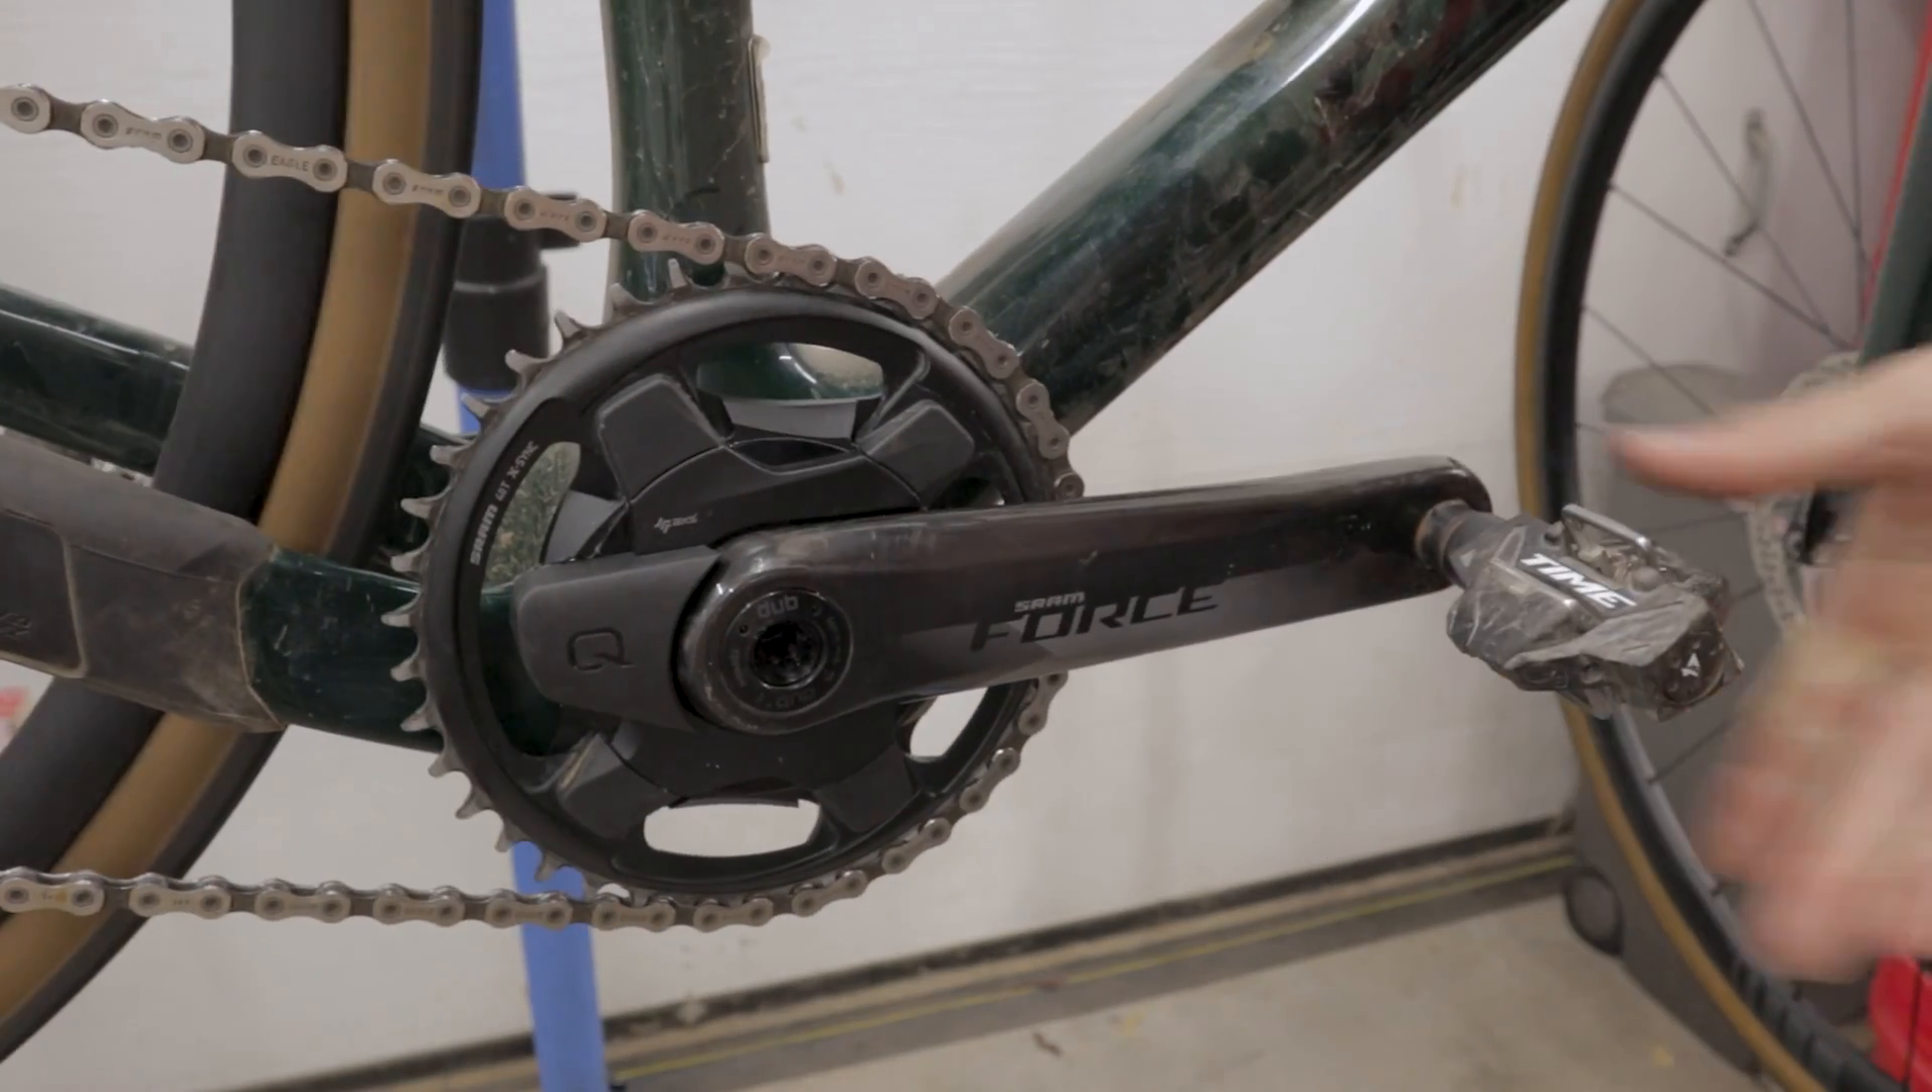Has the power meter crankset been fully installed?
Yes.